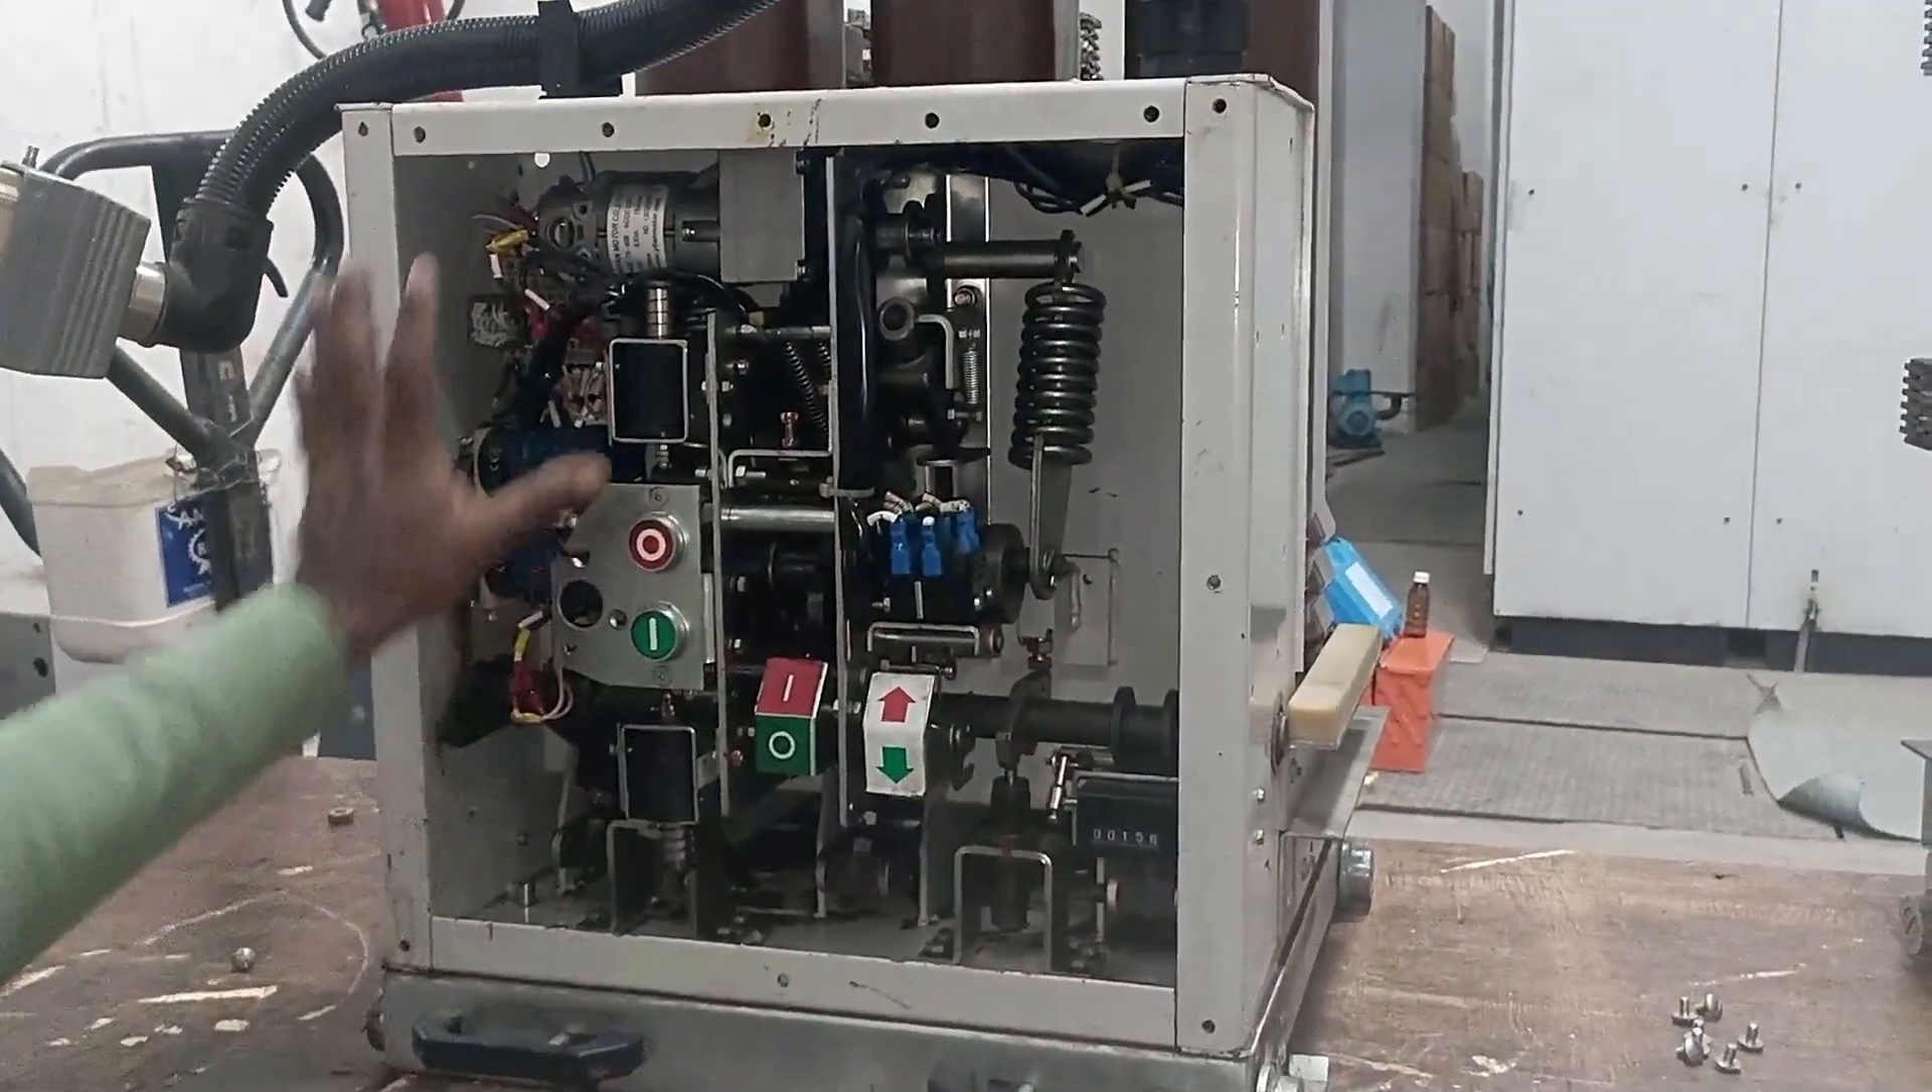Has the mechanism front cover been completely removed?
Yes.